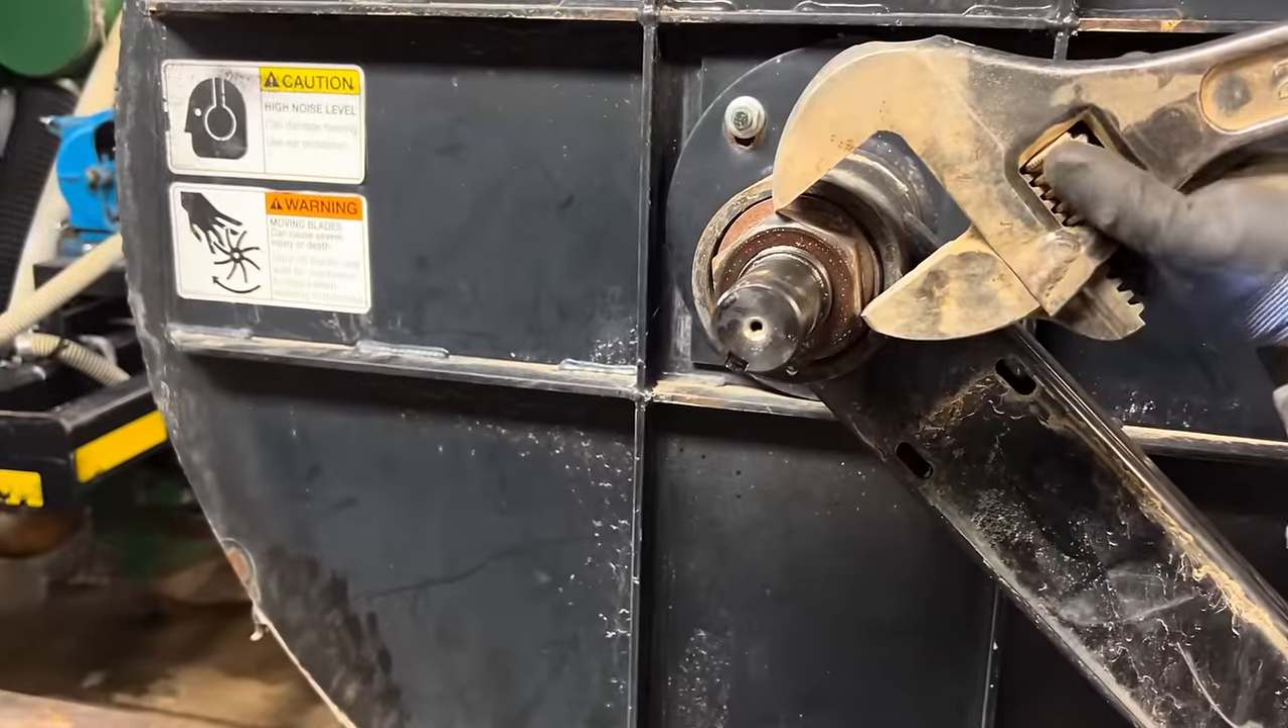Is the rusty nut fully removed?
No.